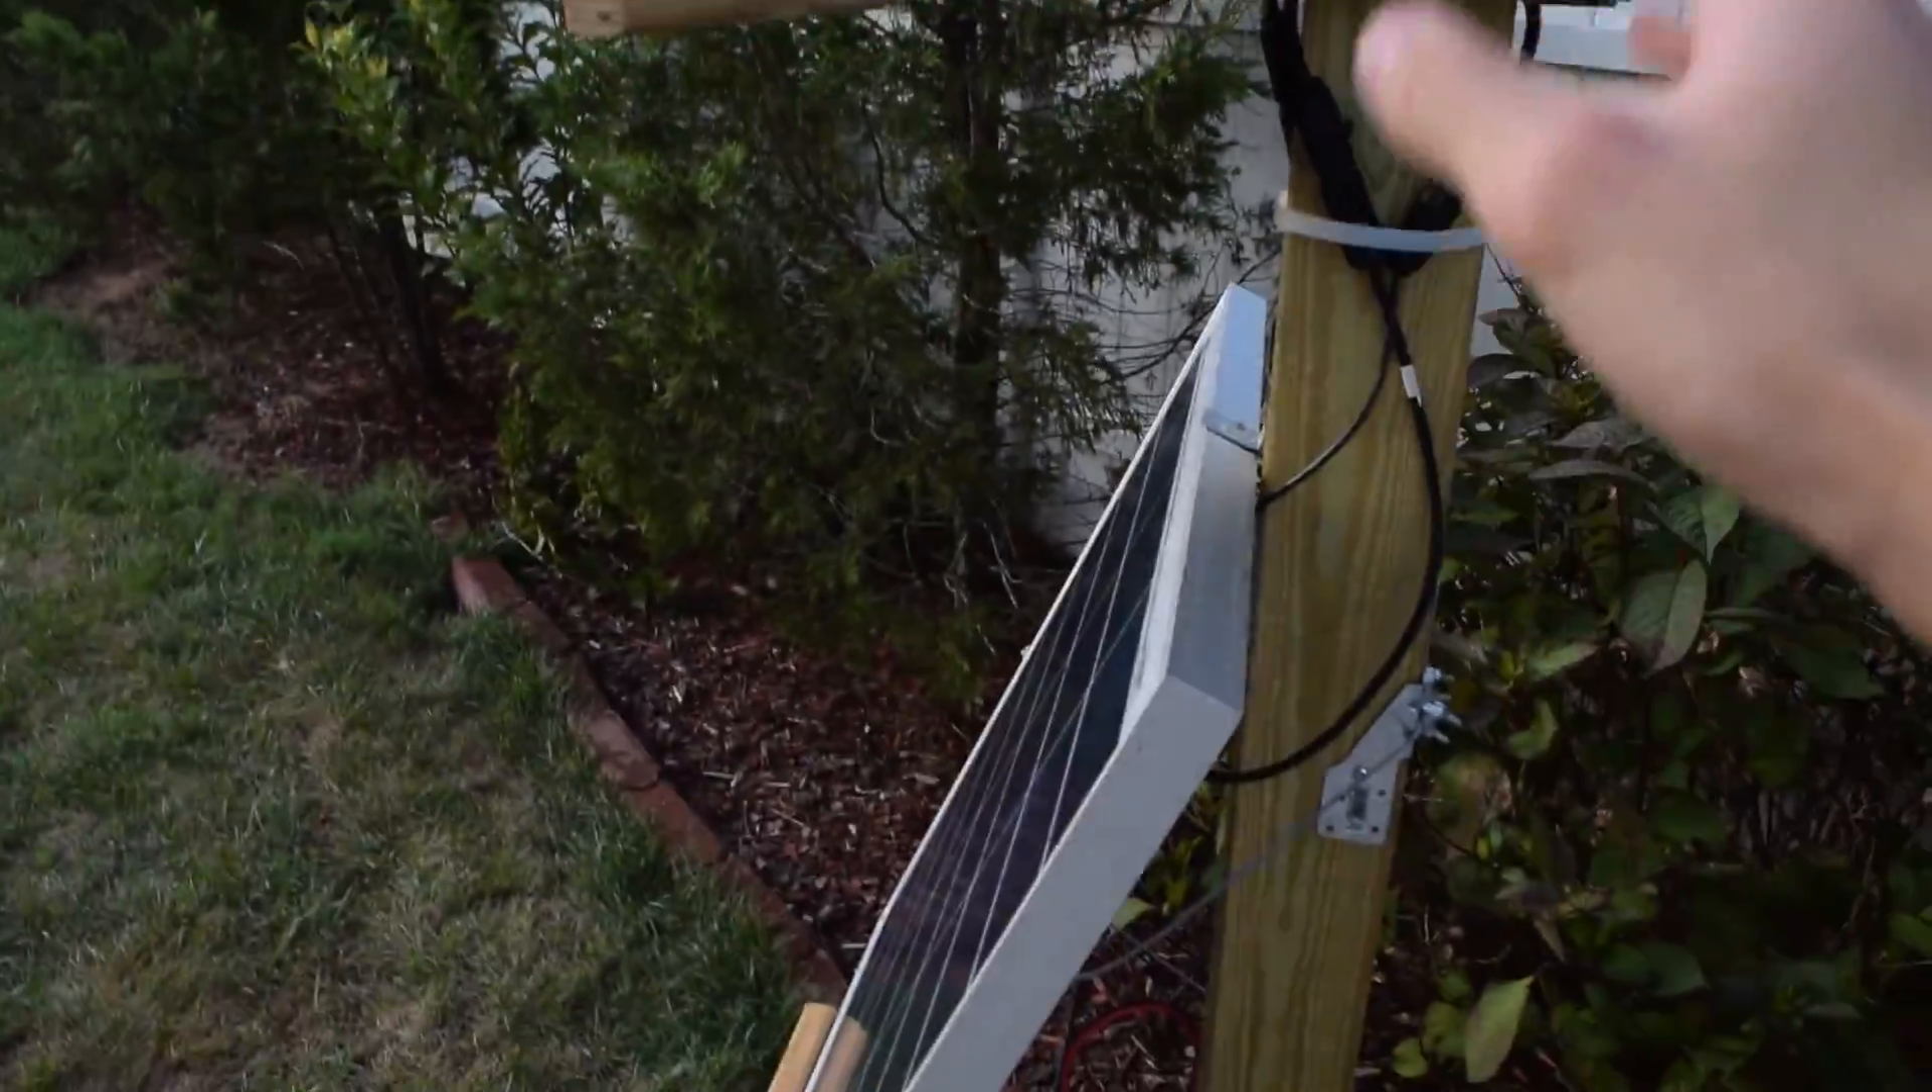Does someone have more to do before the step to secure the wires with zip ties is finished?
No.